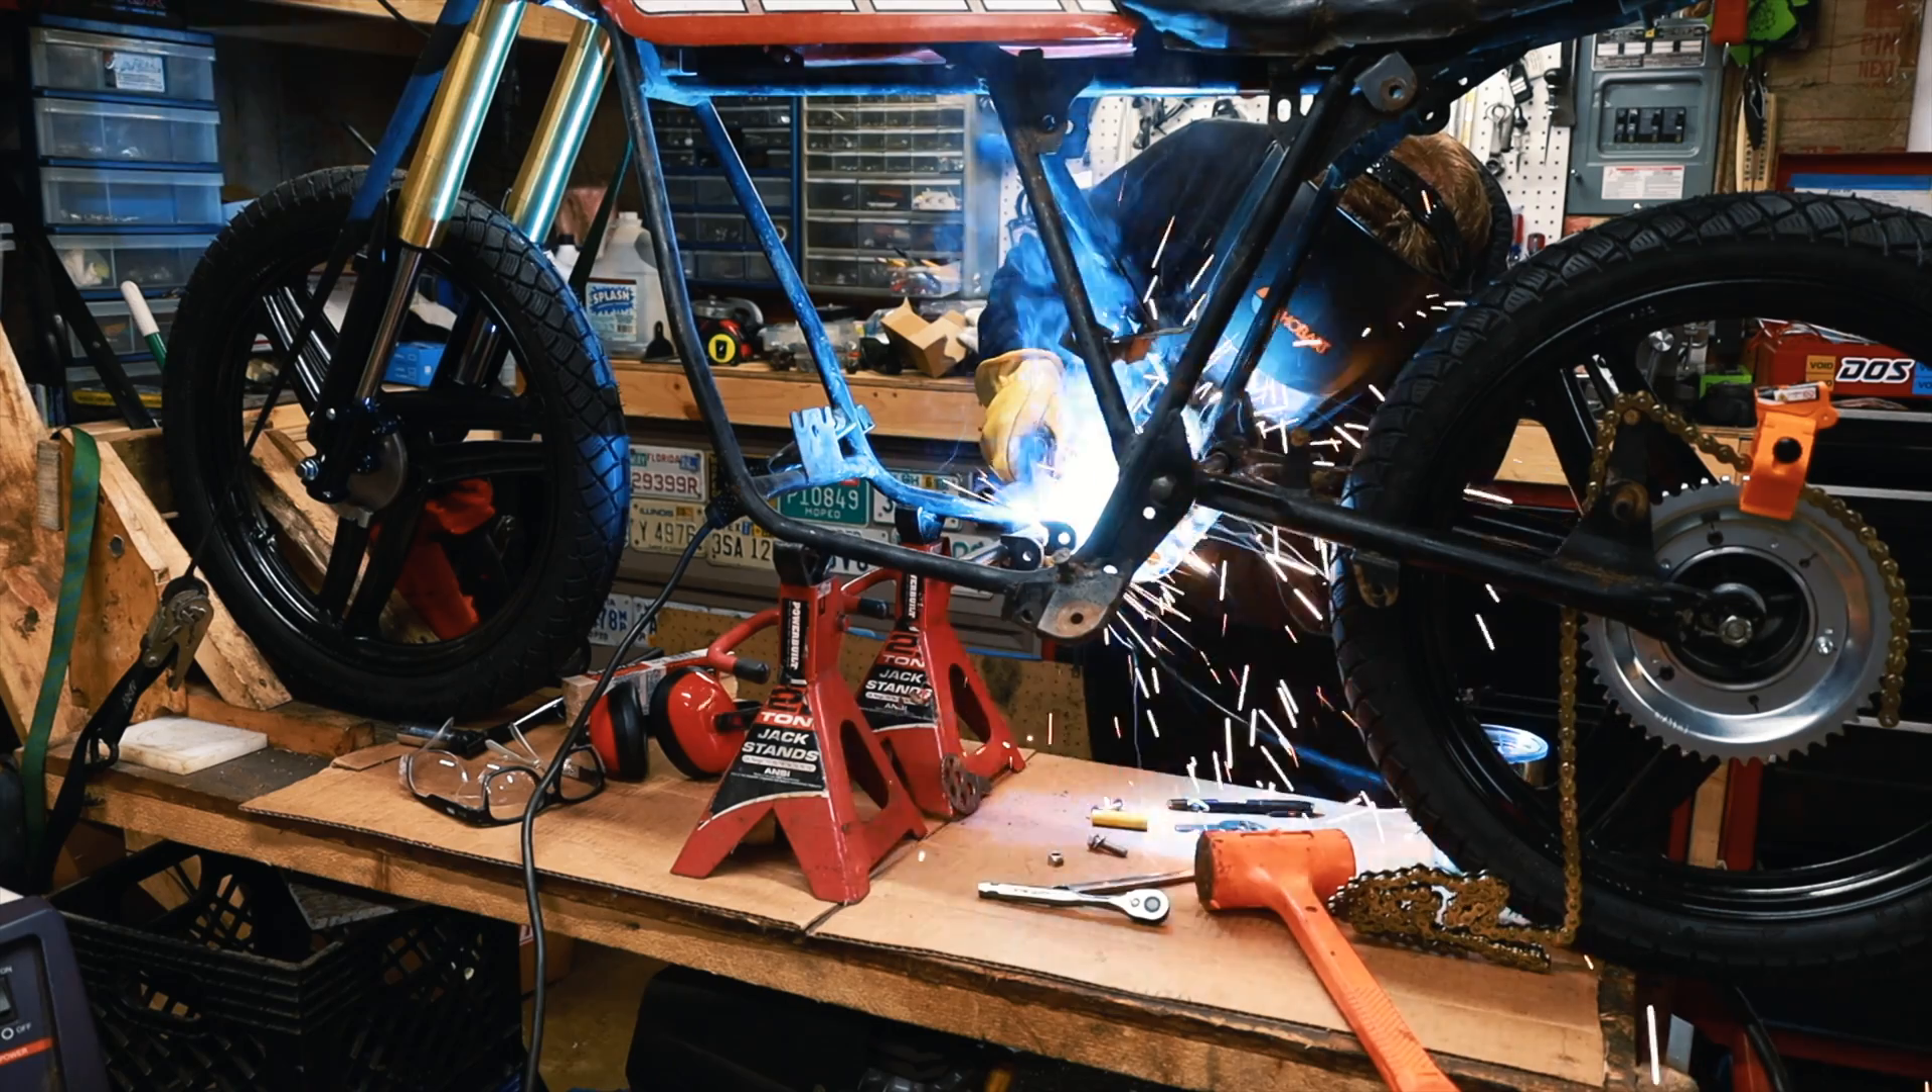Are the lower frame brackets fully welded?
No.